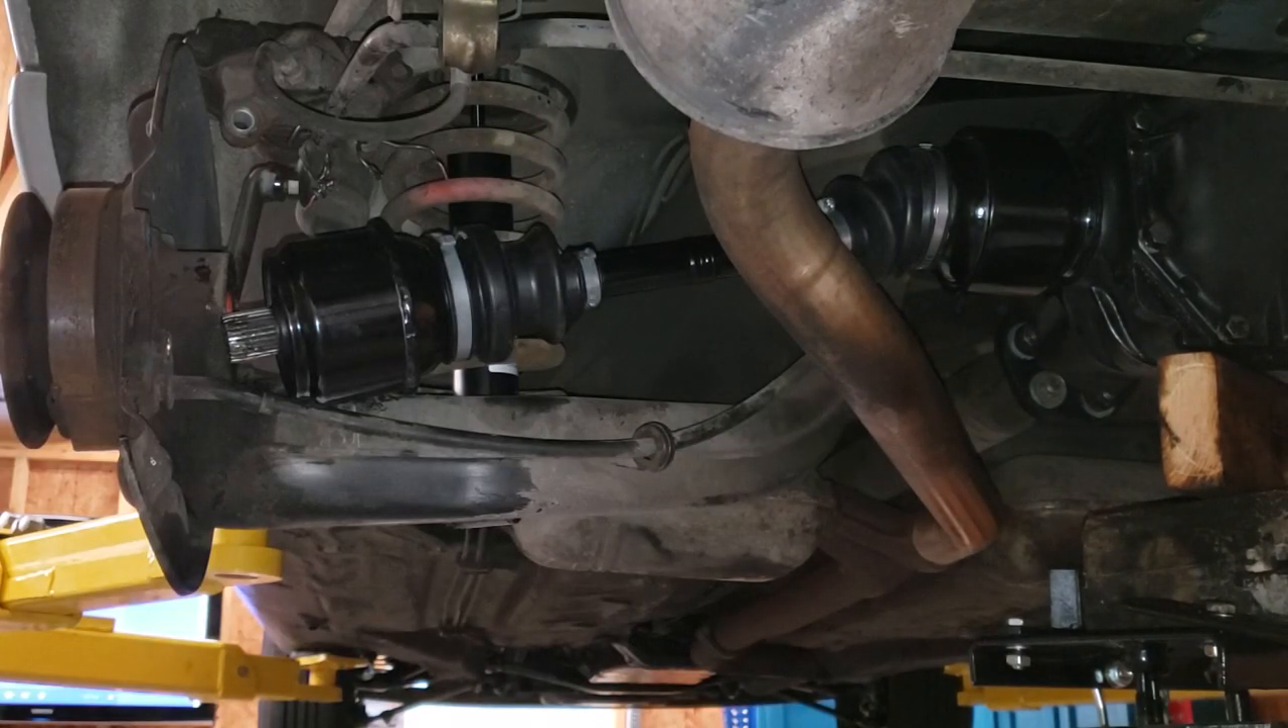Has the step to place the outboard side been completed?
No.